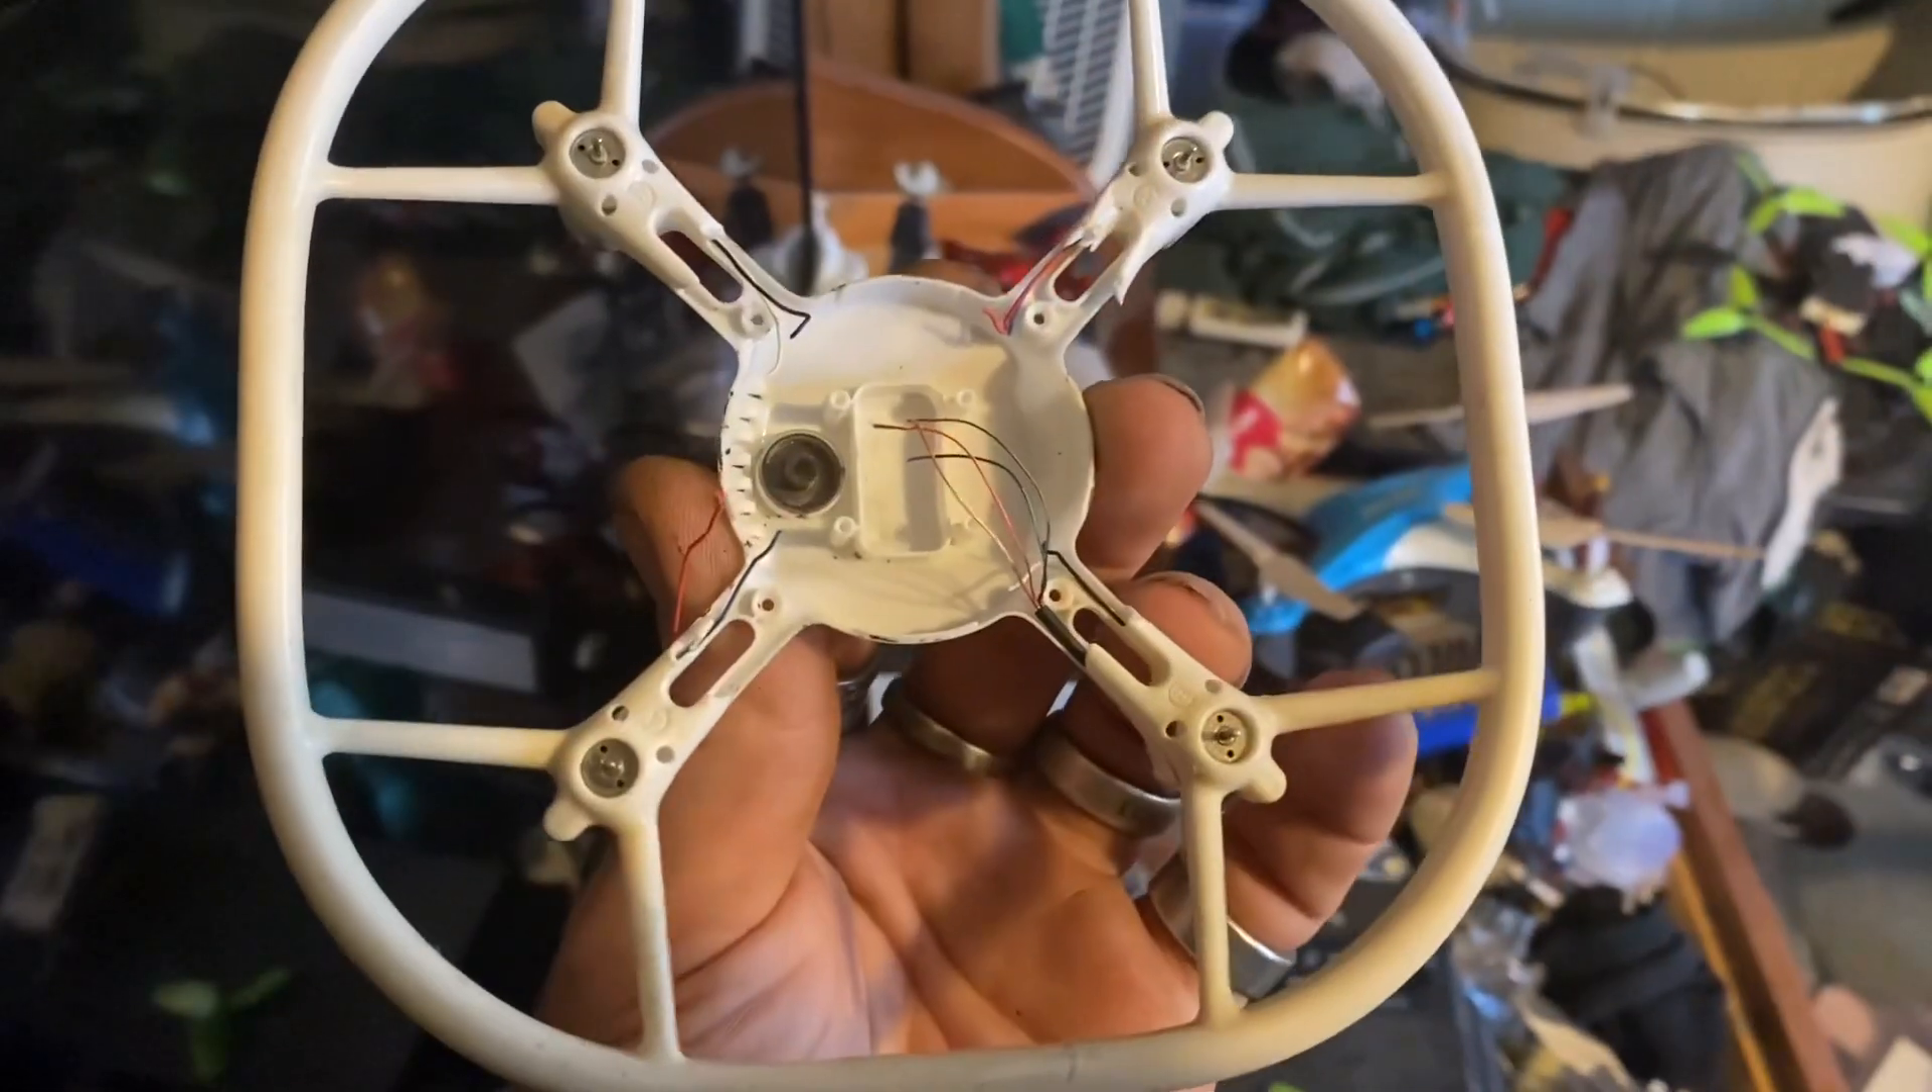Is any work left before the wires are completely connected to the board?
Yes.